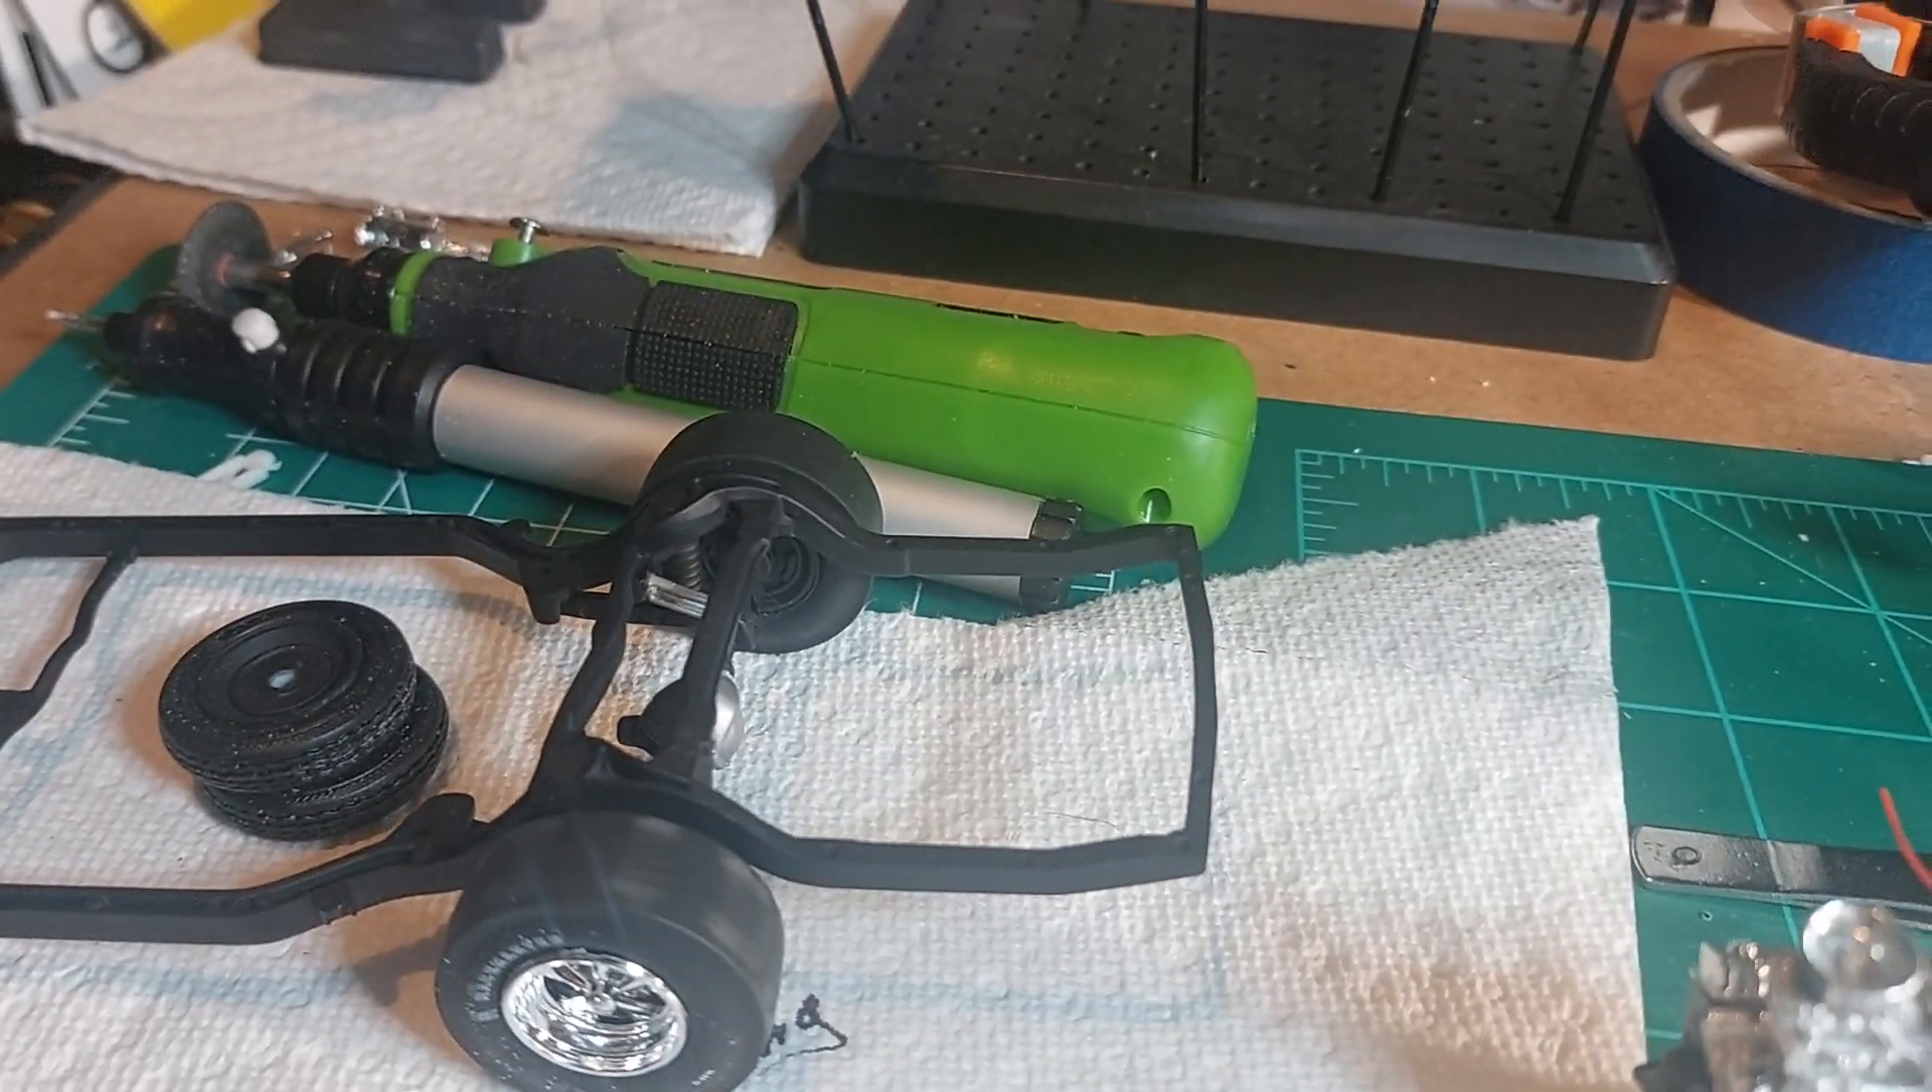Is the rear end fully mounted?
Yes.